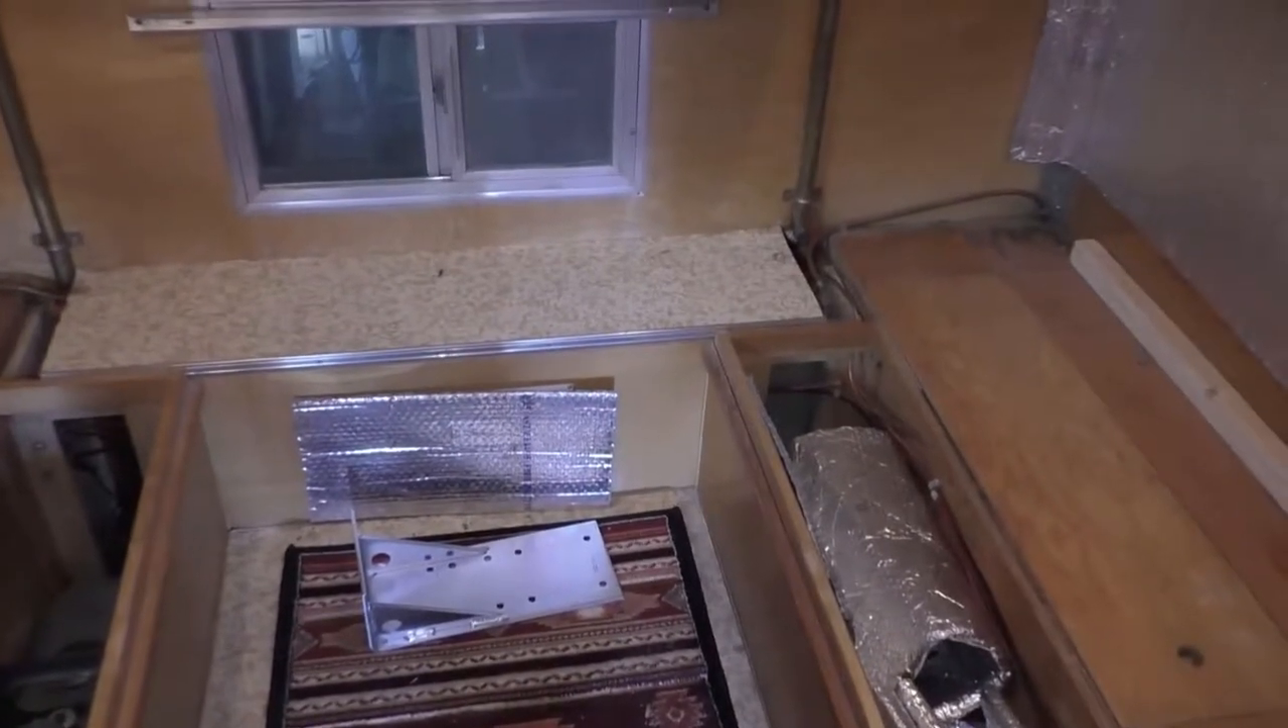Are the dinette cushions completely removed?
Yes.